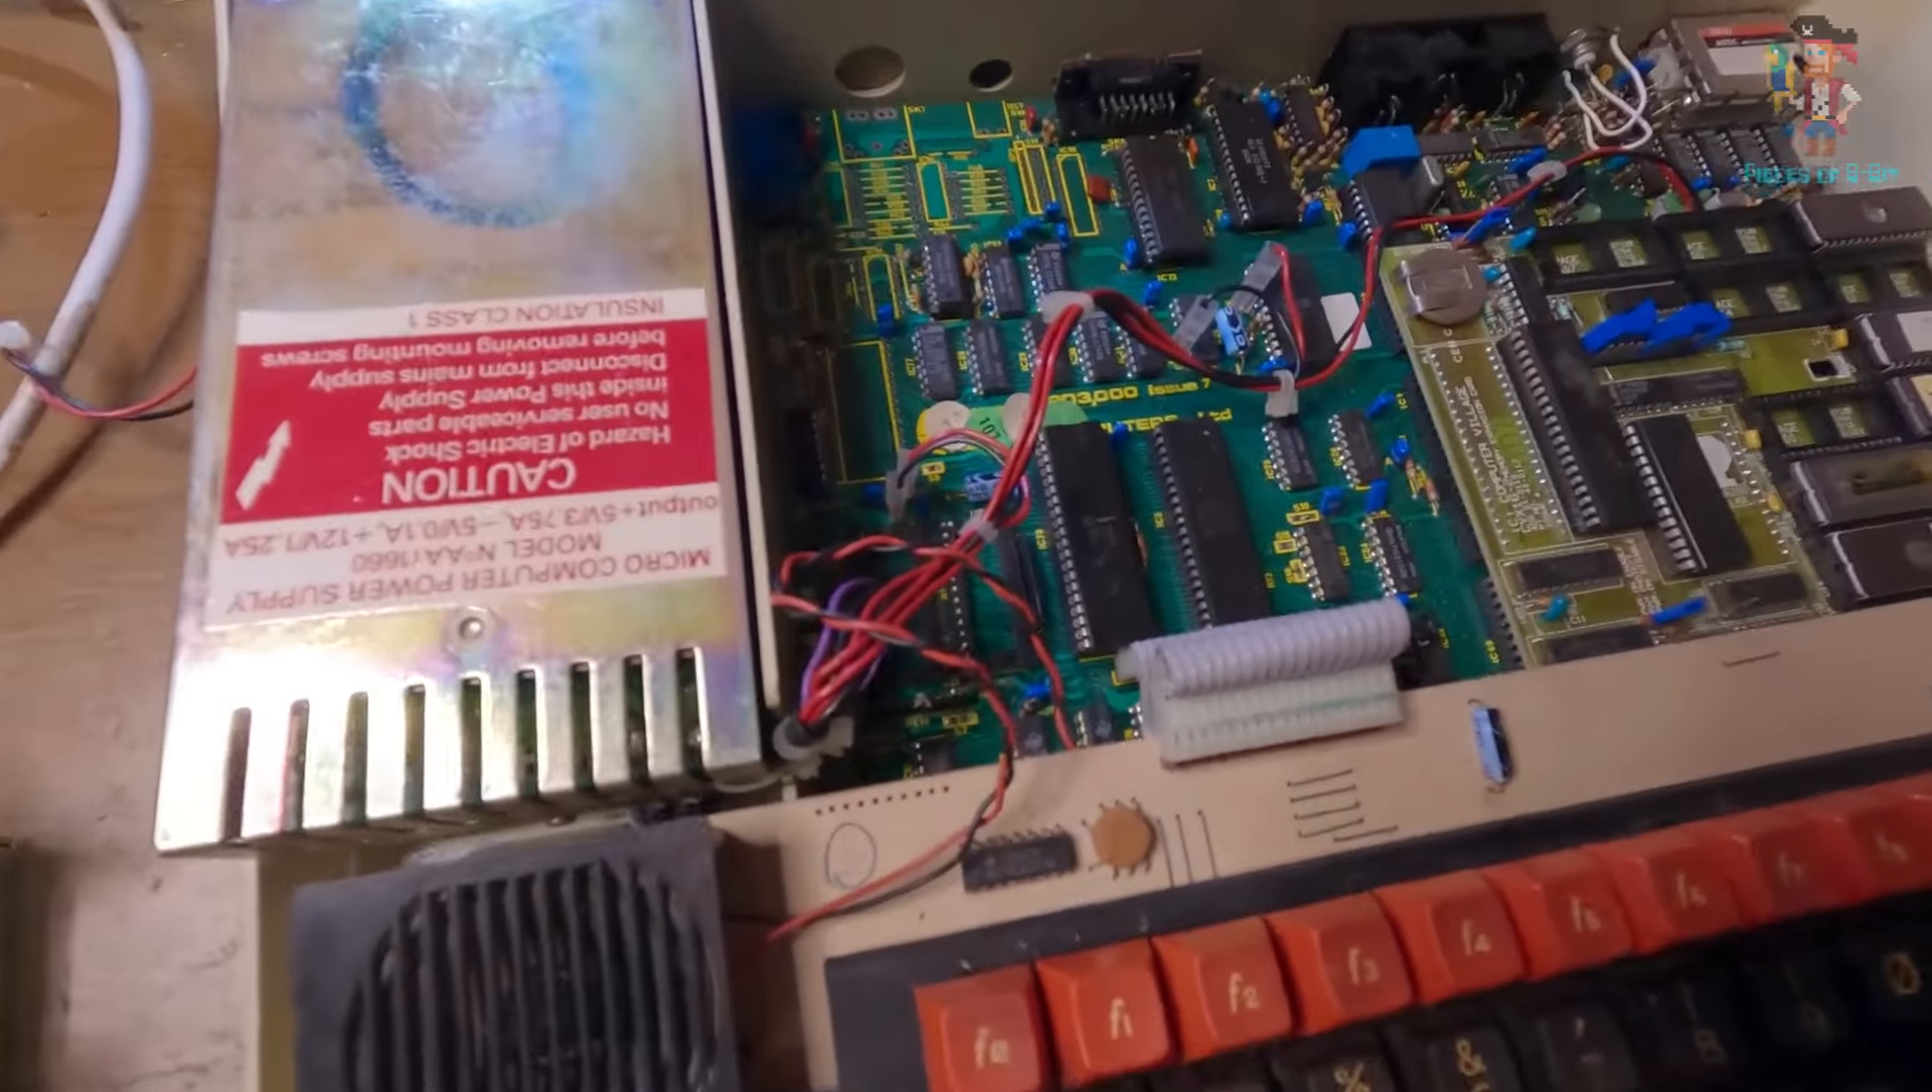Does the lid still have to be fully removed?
No.